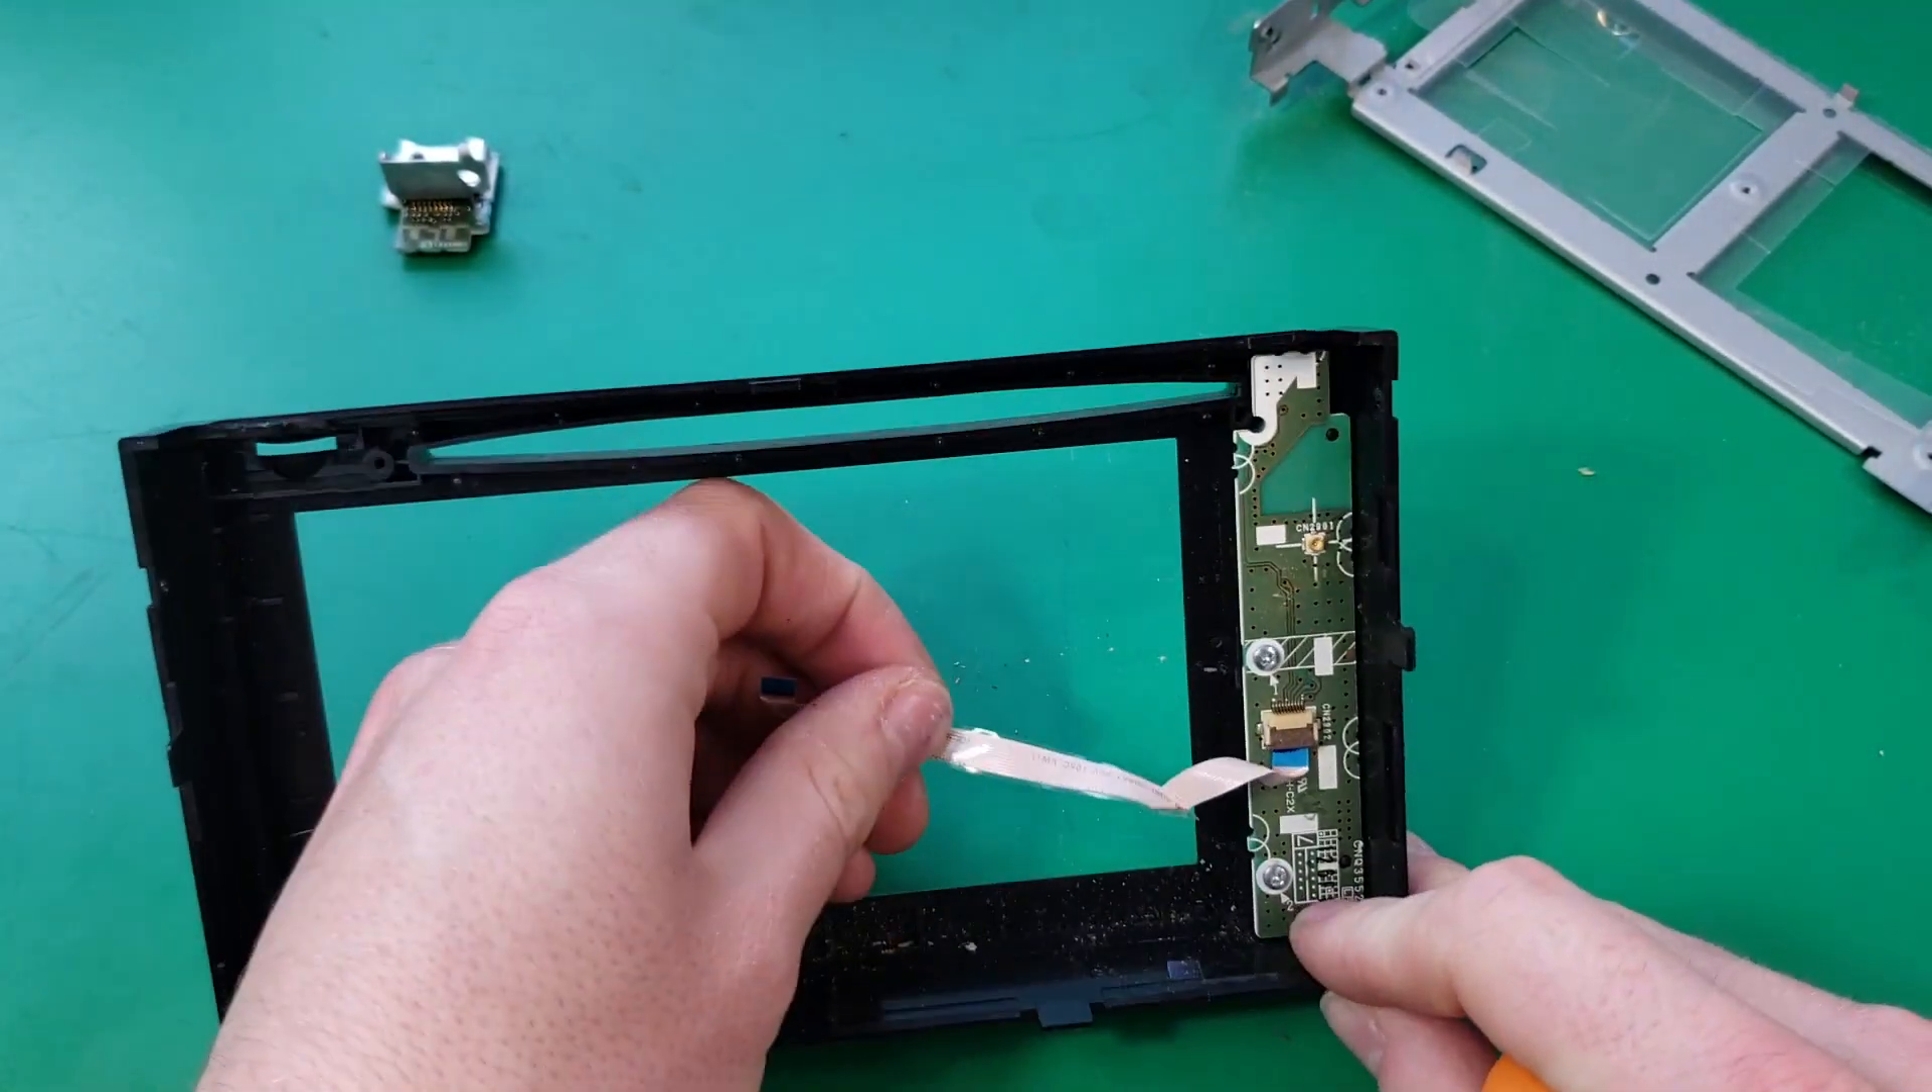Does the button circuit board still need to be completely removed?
Yes.